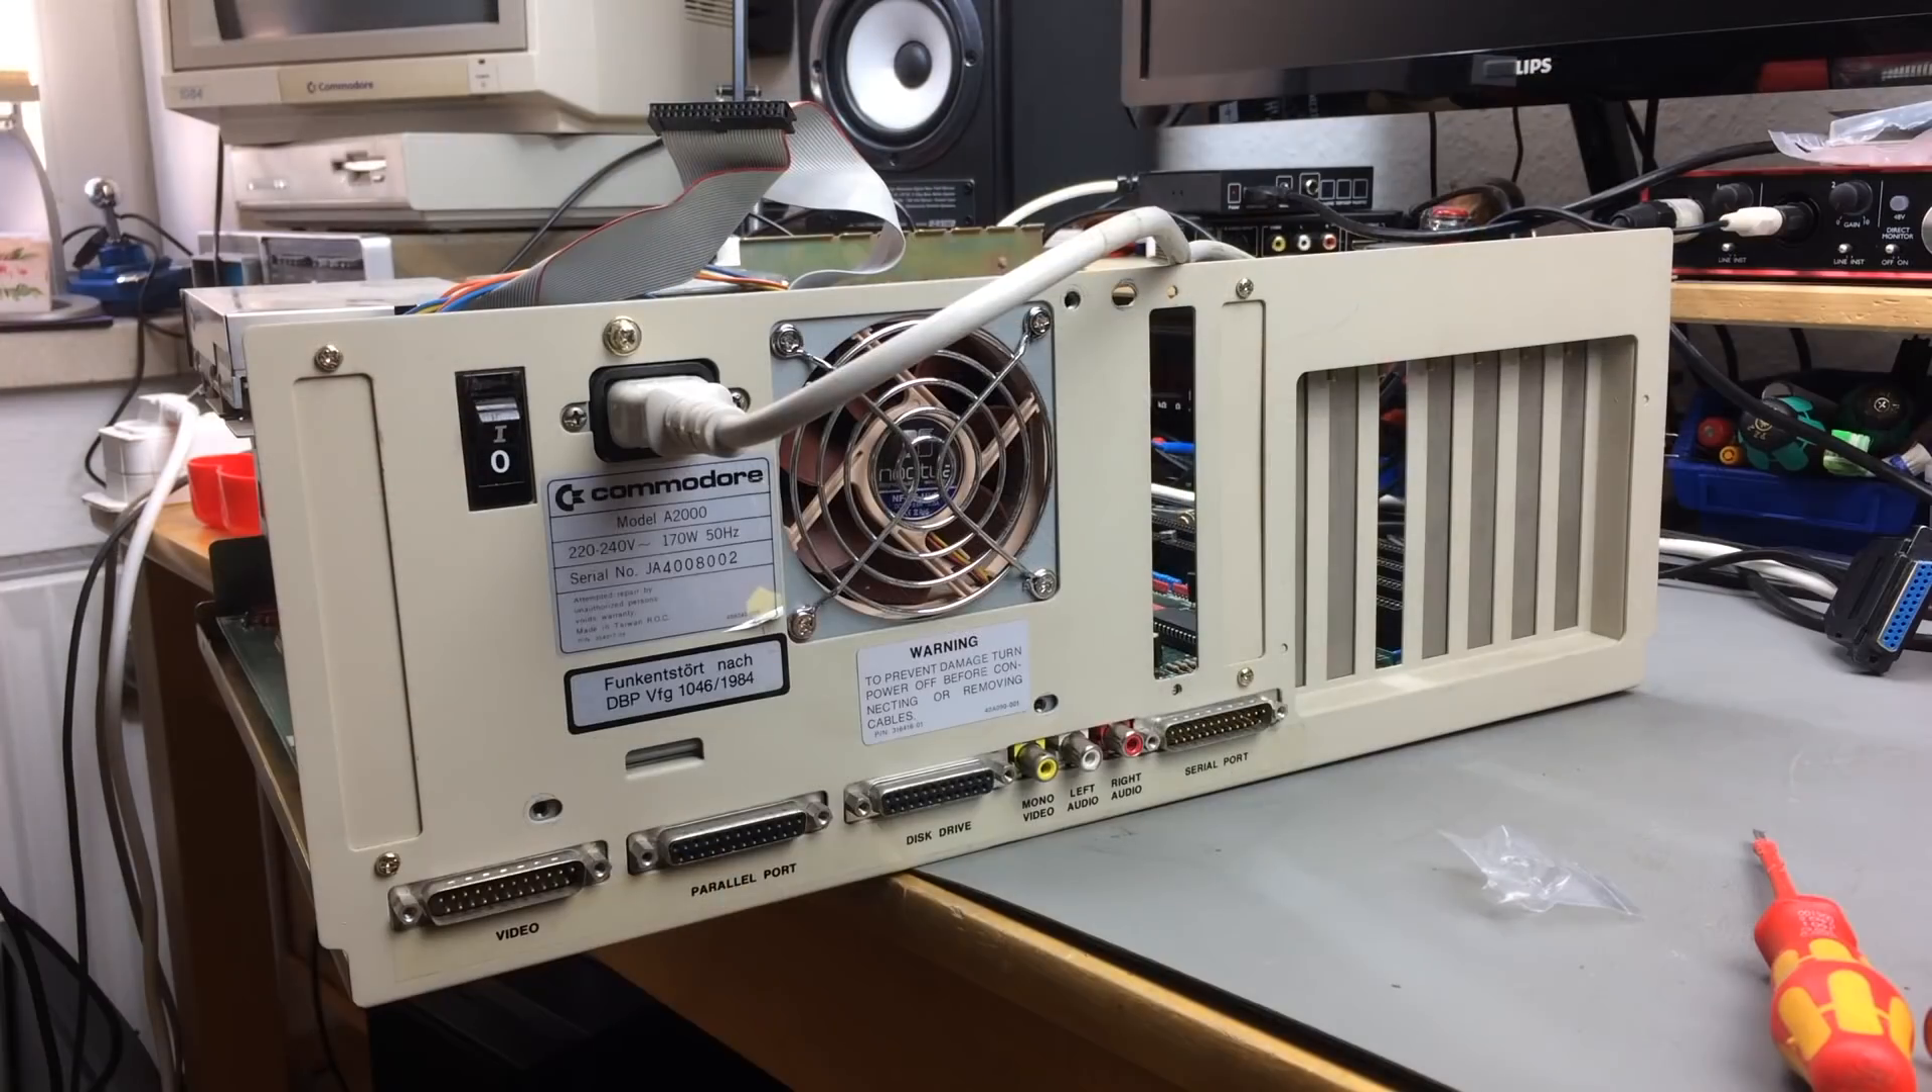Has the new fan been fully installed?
Yes.